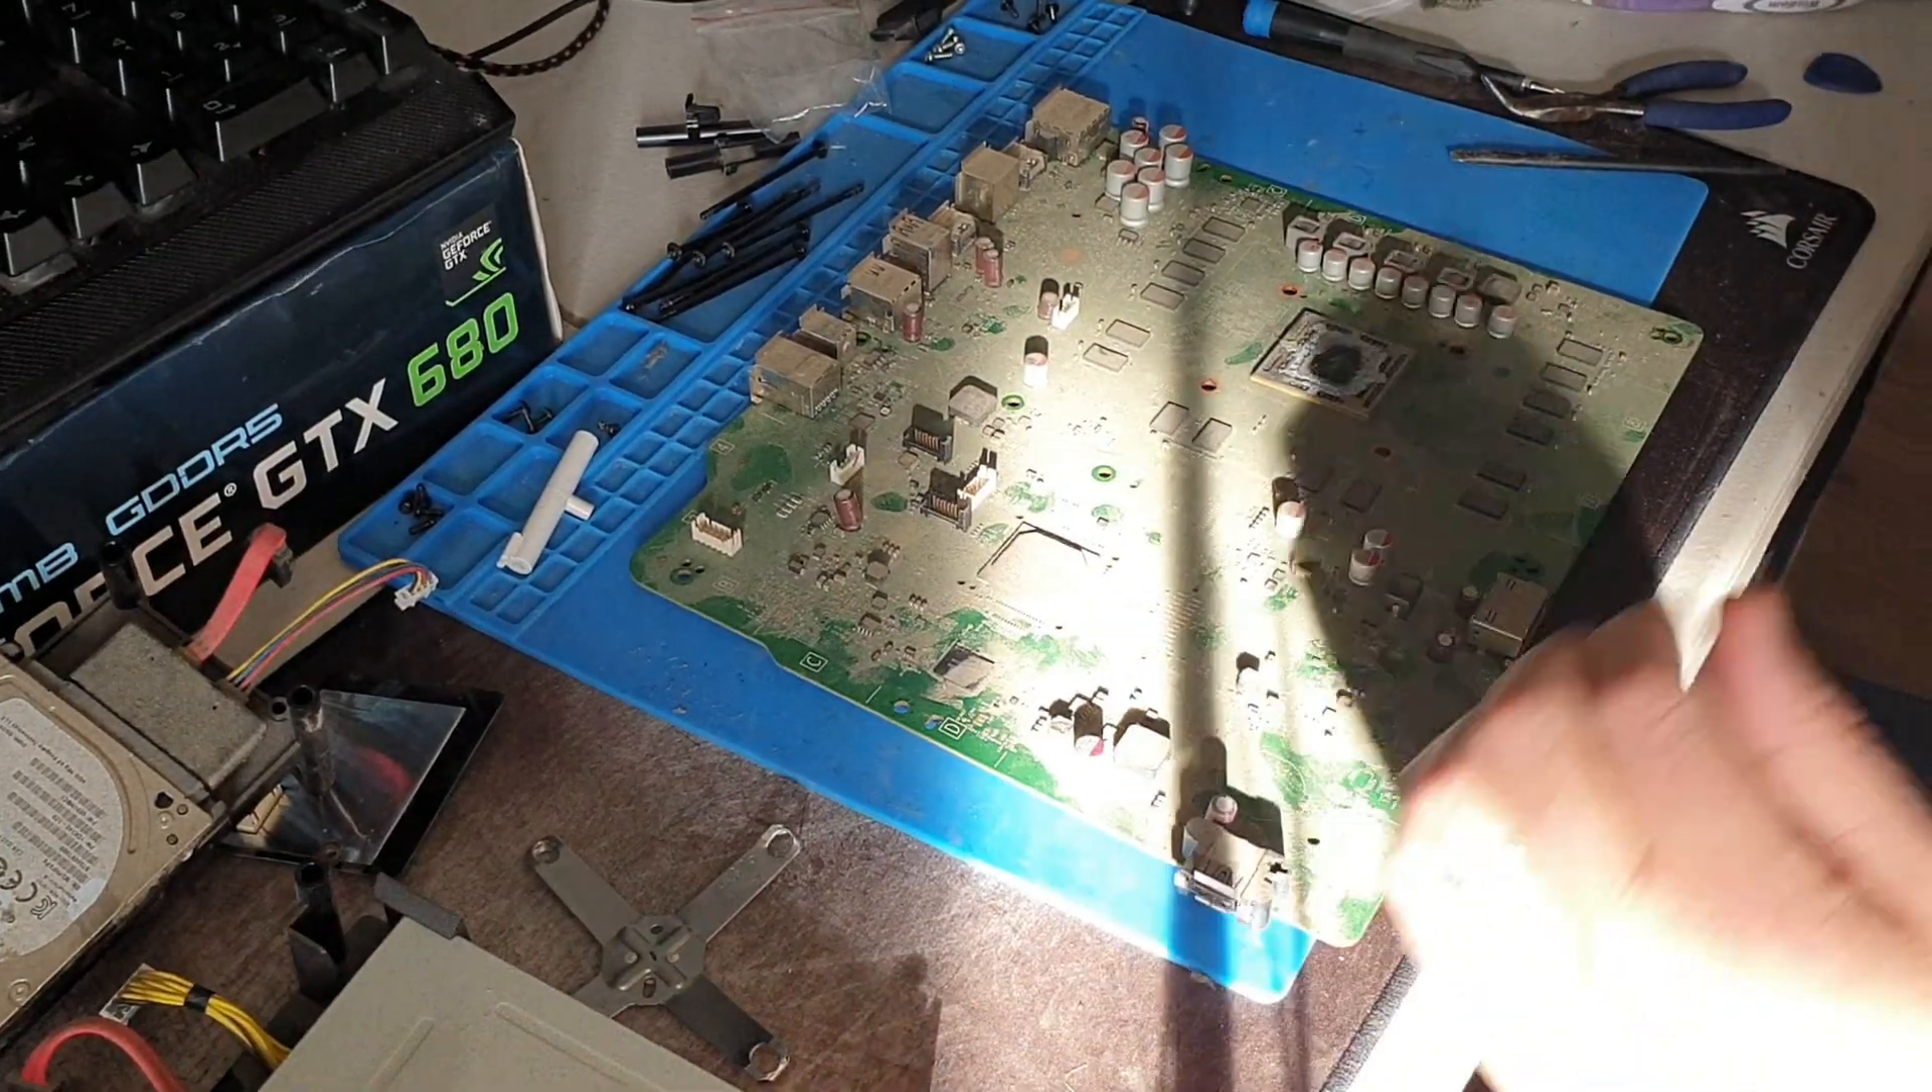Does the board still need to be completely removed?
No.